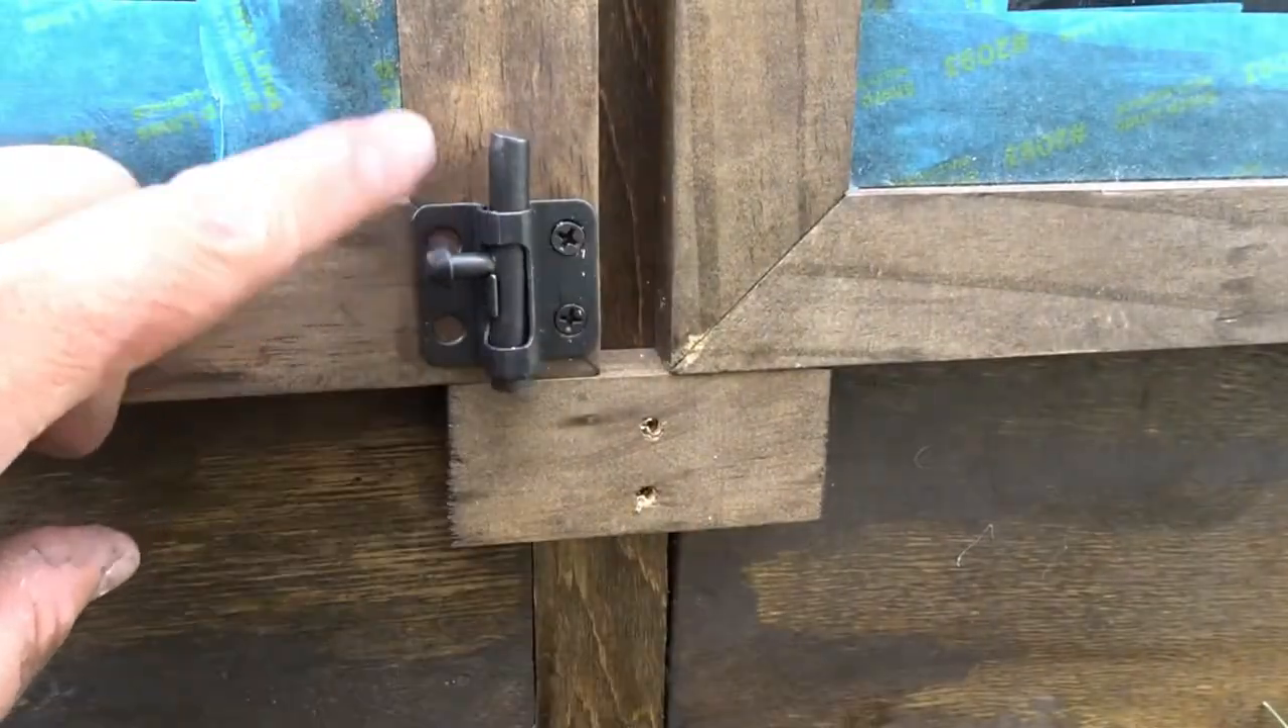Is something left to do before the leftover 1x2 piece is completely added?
No.